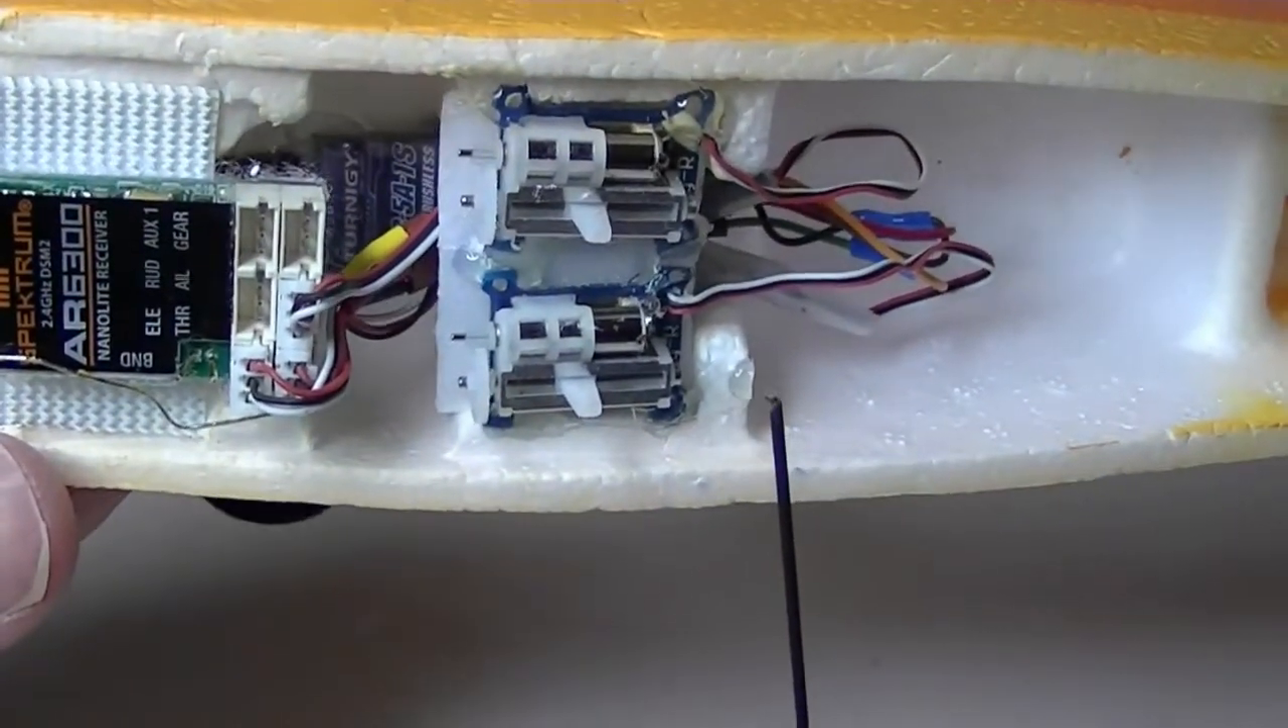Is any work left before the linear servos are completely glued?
No.